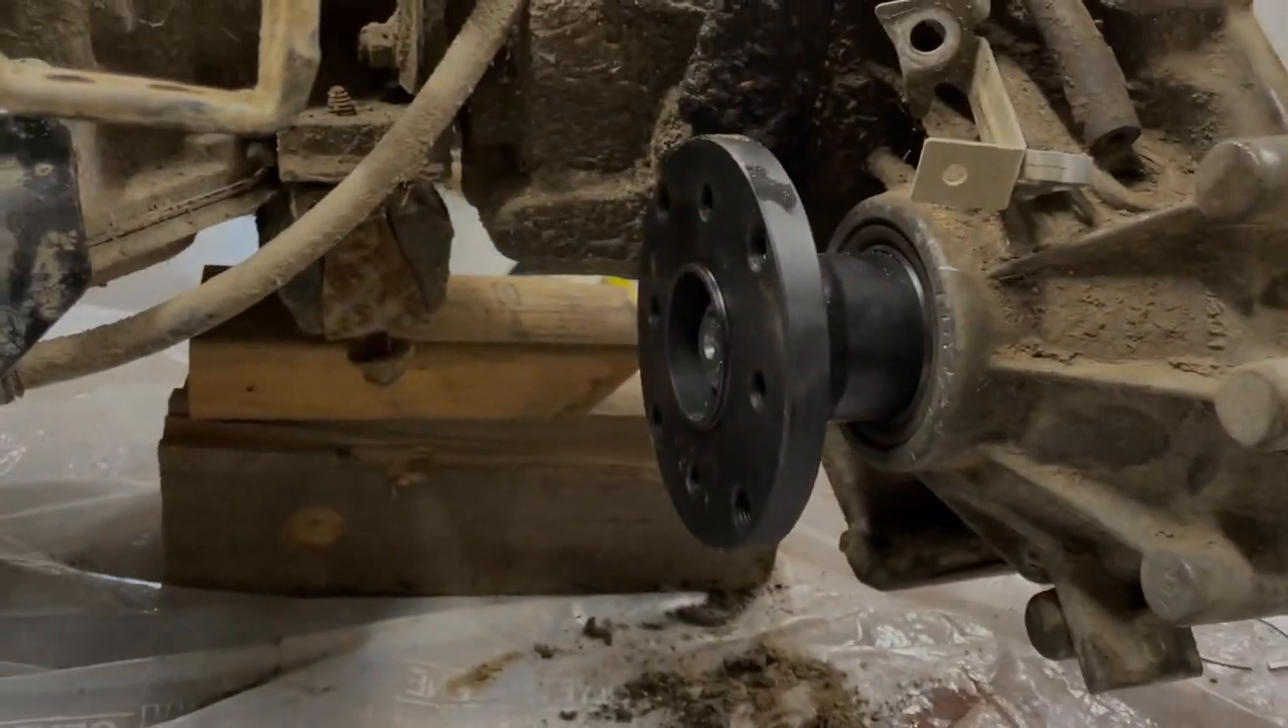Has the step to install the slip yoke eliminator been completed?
Yes.